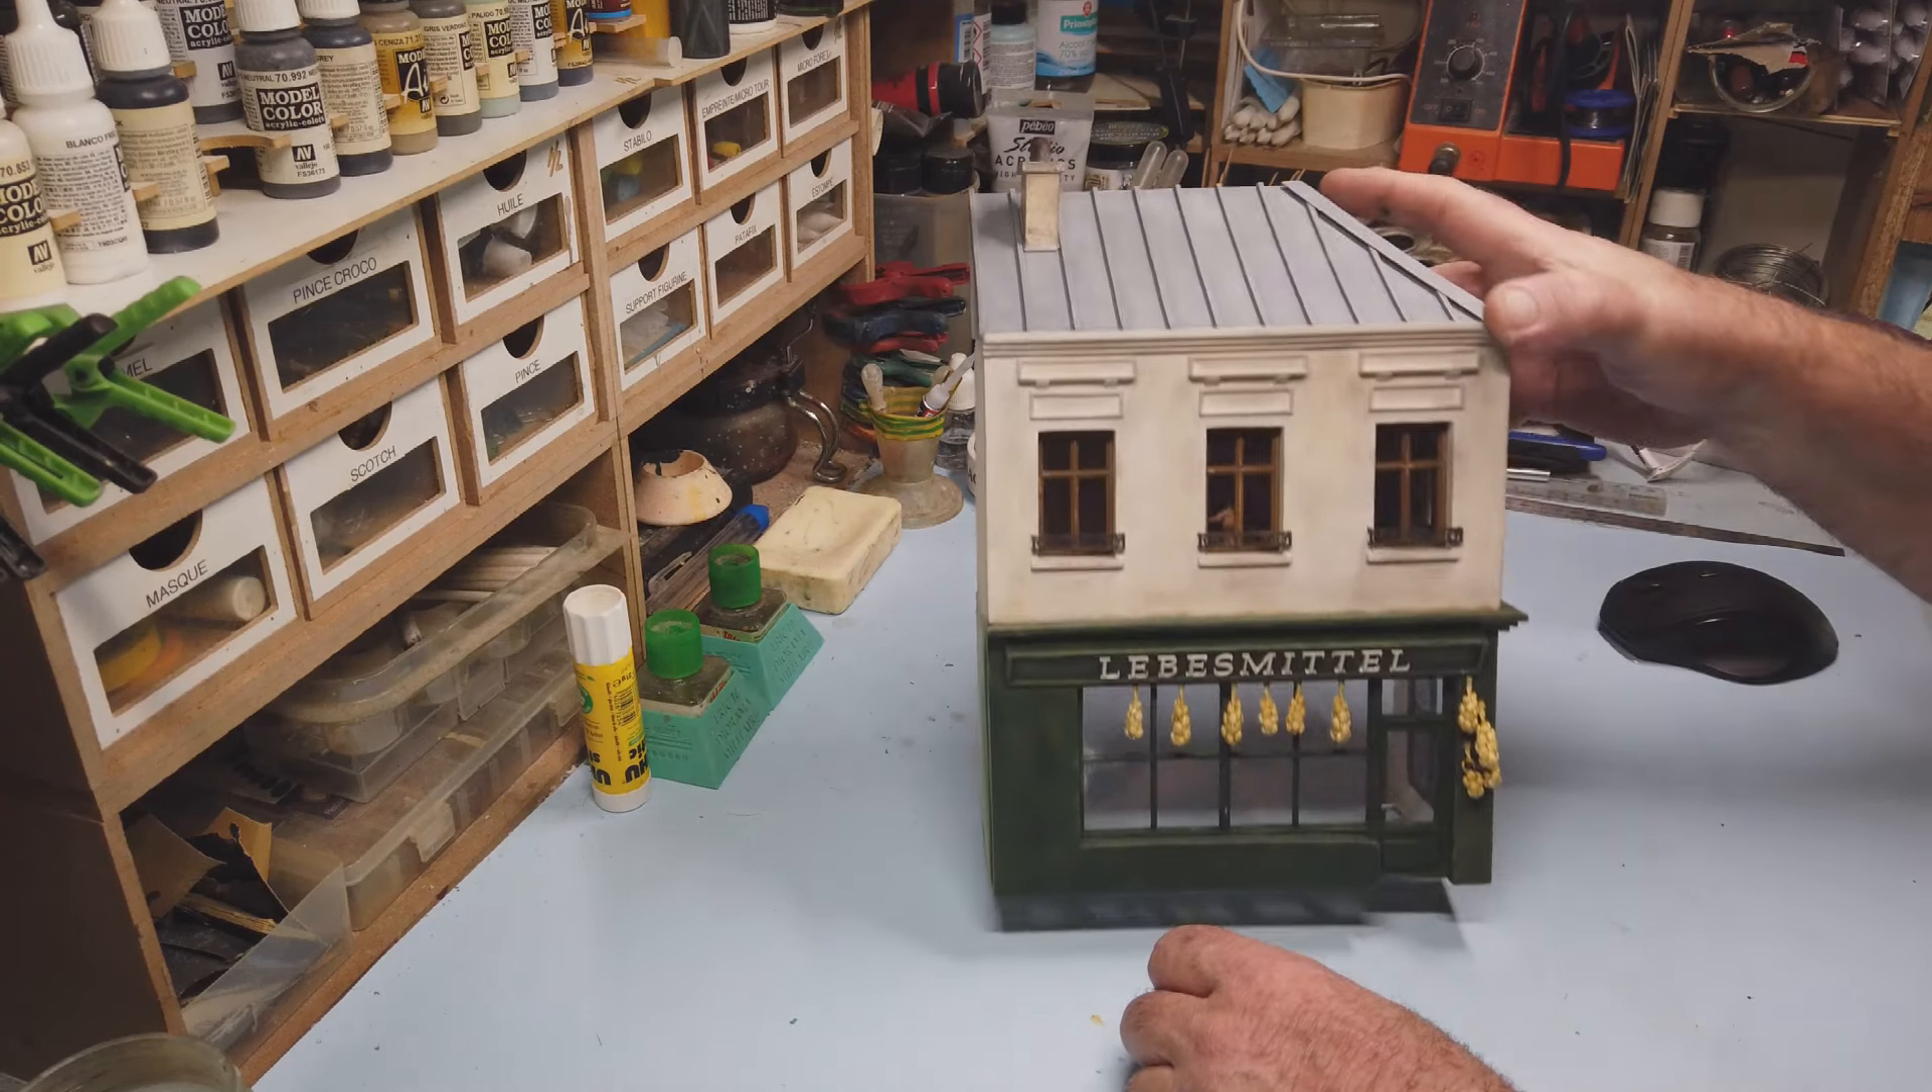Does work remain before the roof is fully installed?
No.